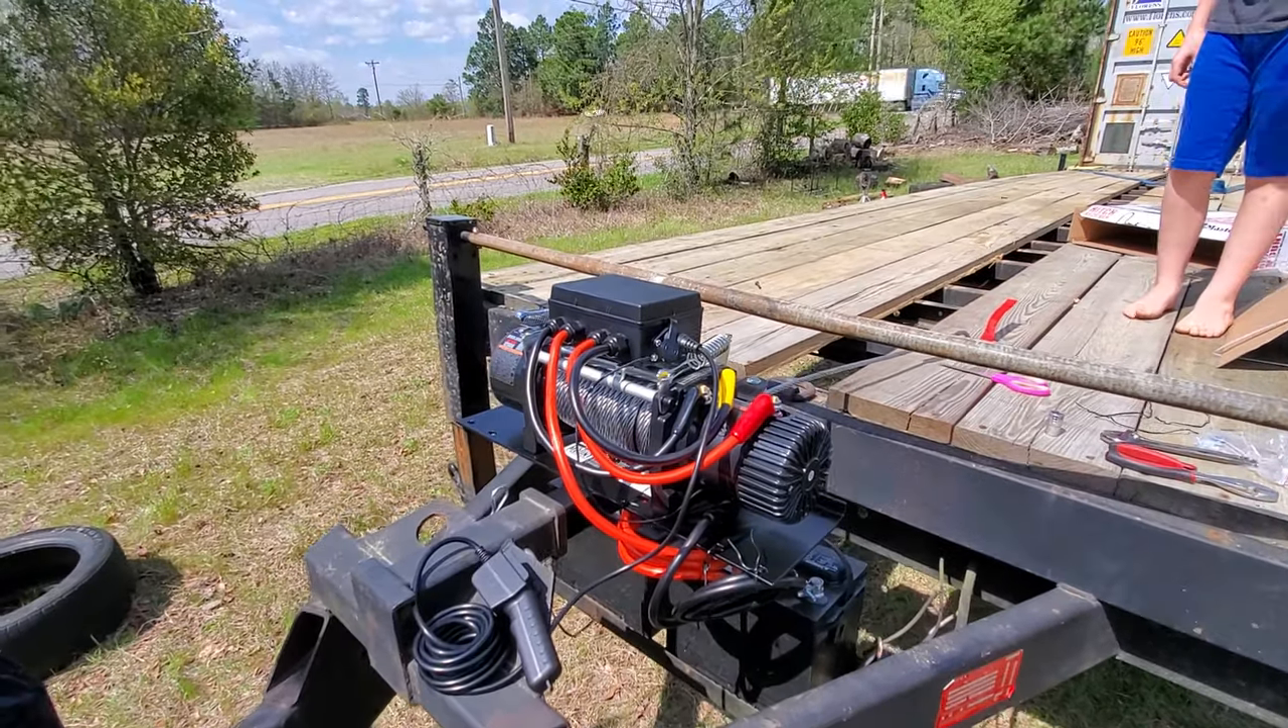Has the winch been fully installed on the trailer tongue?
Yes.